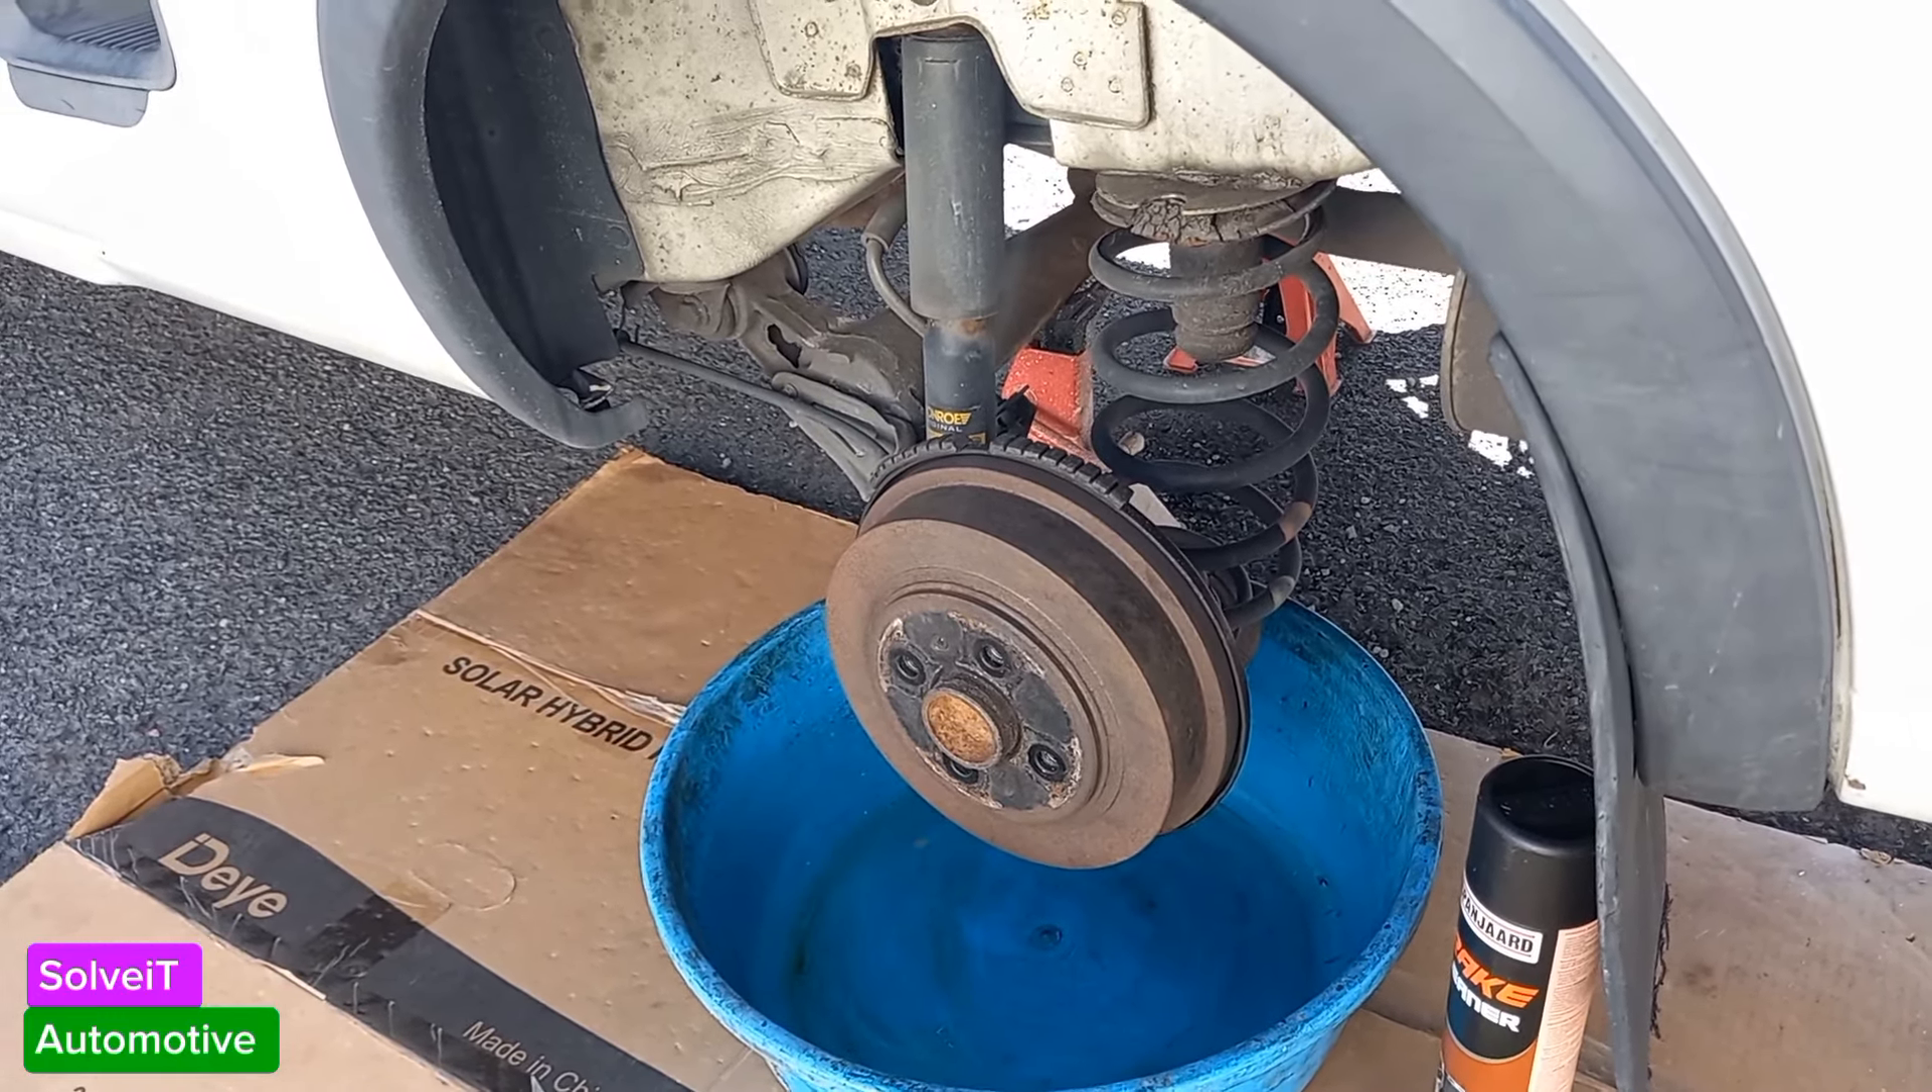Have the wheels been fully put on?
No.